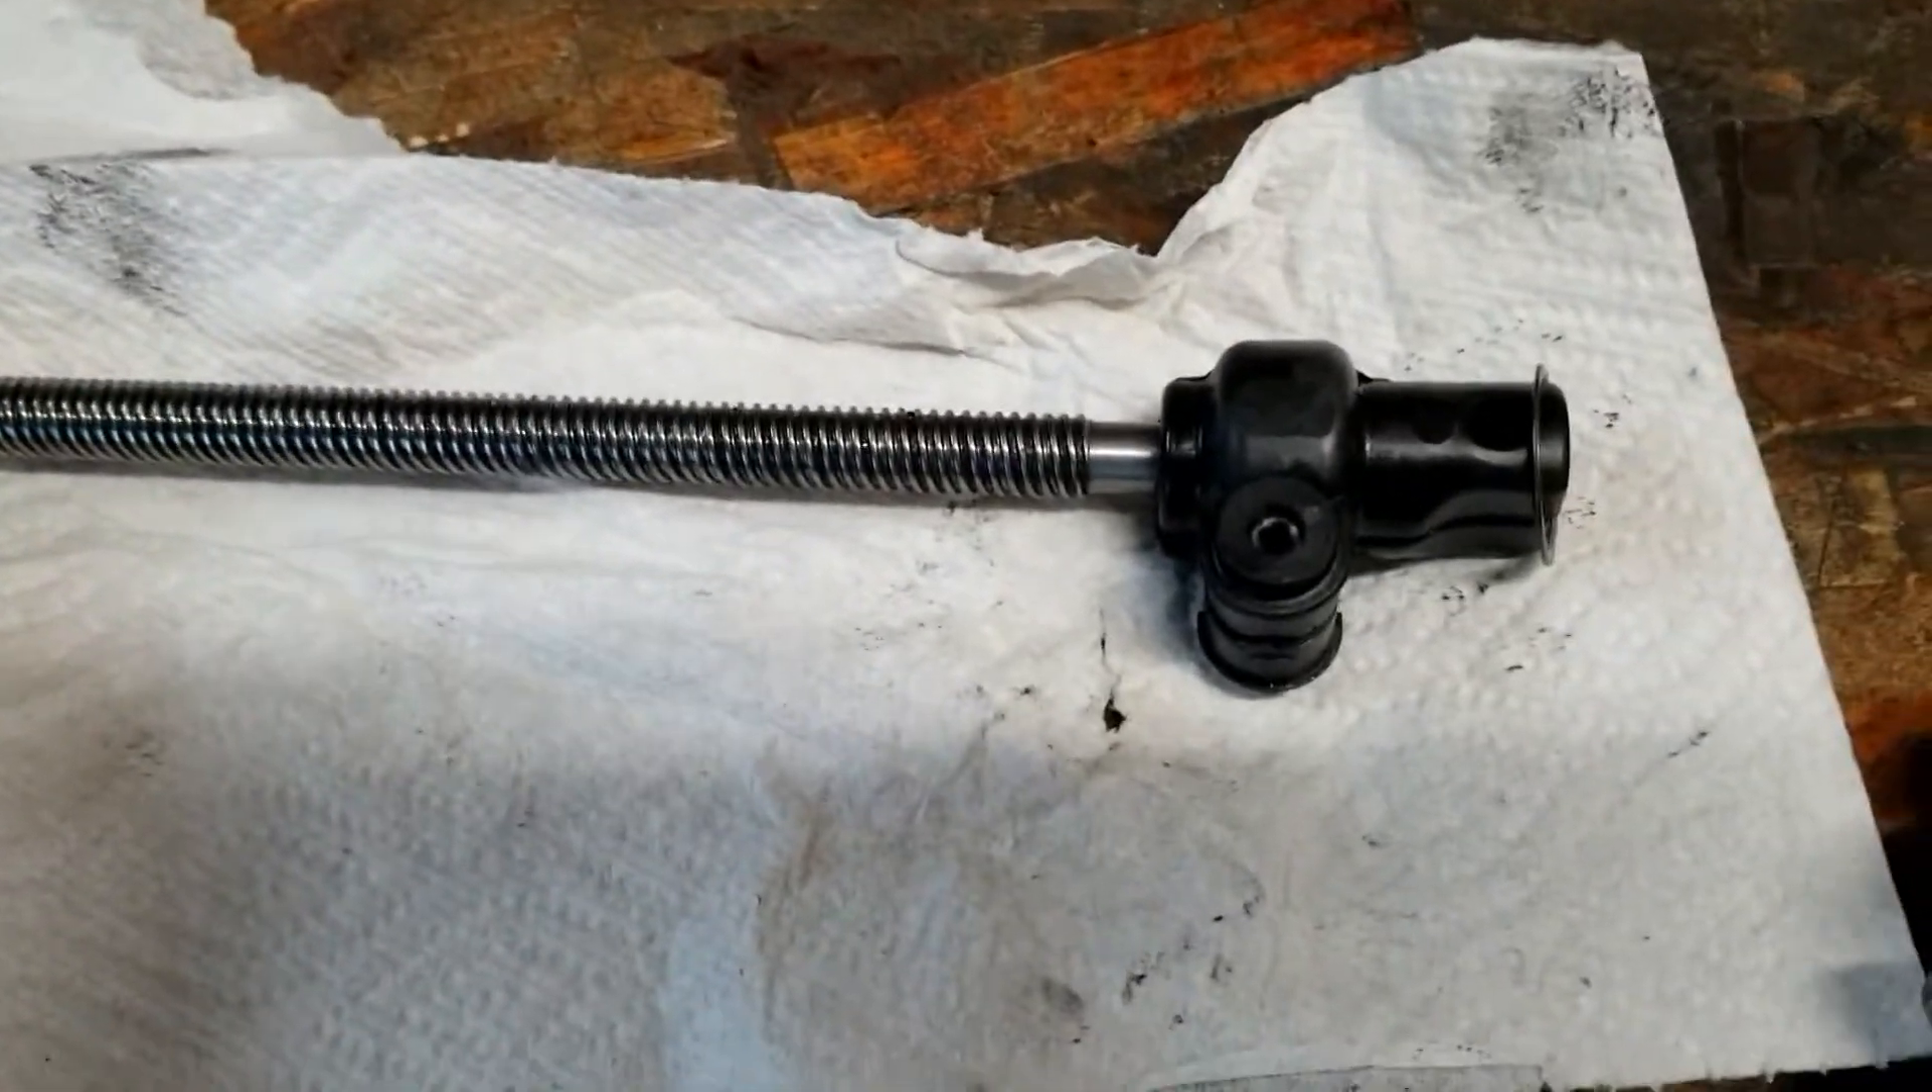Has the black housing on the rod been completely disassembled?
No.